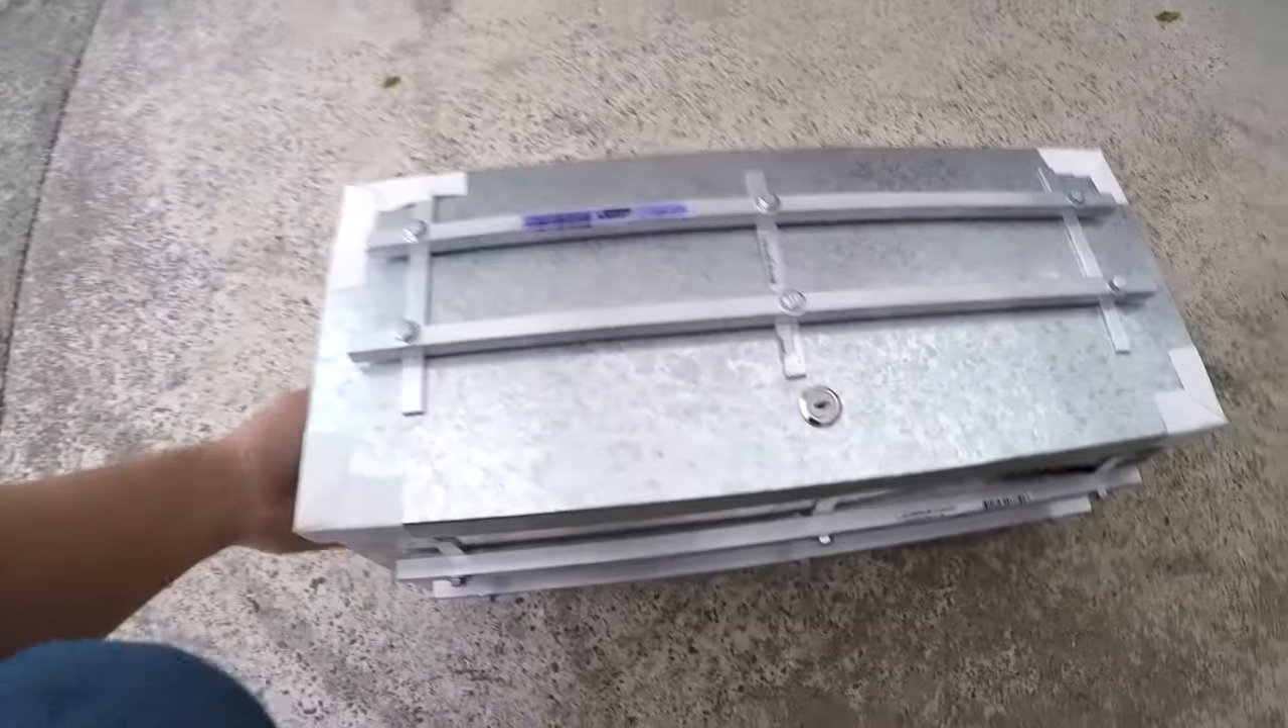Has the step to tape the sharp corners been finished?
Yes.